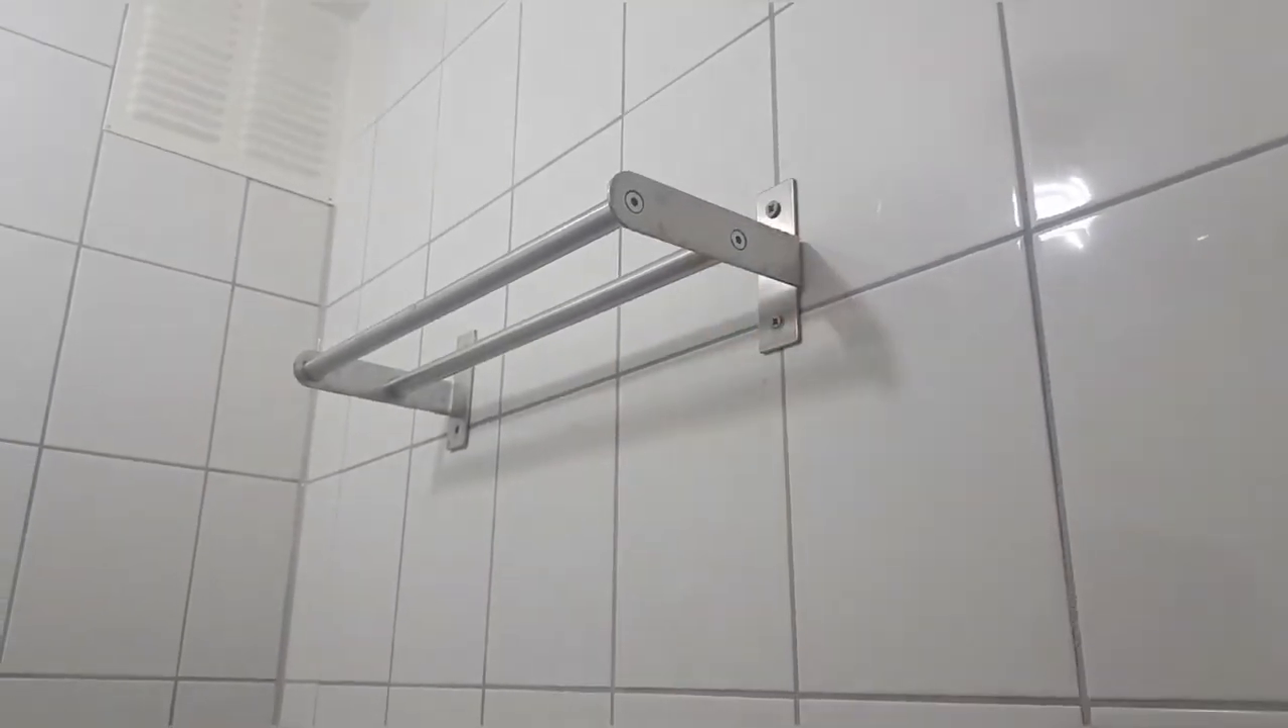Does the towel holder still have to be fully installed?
No.